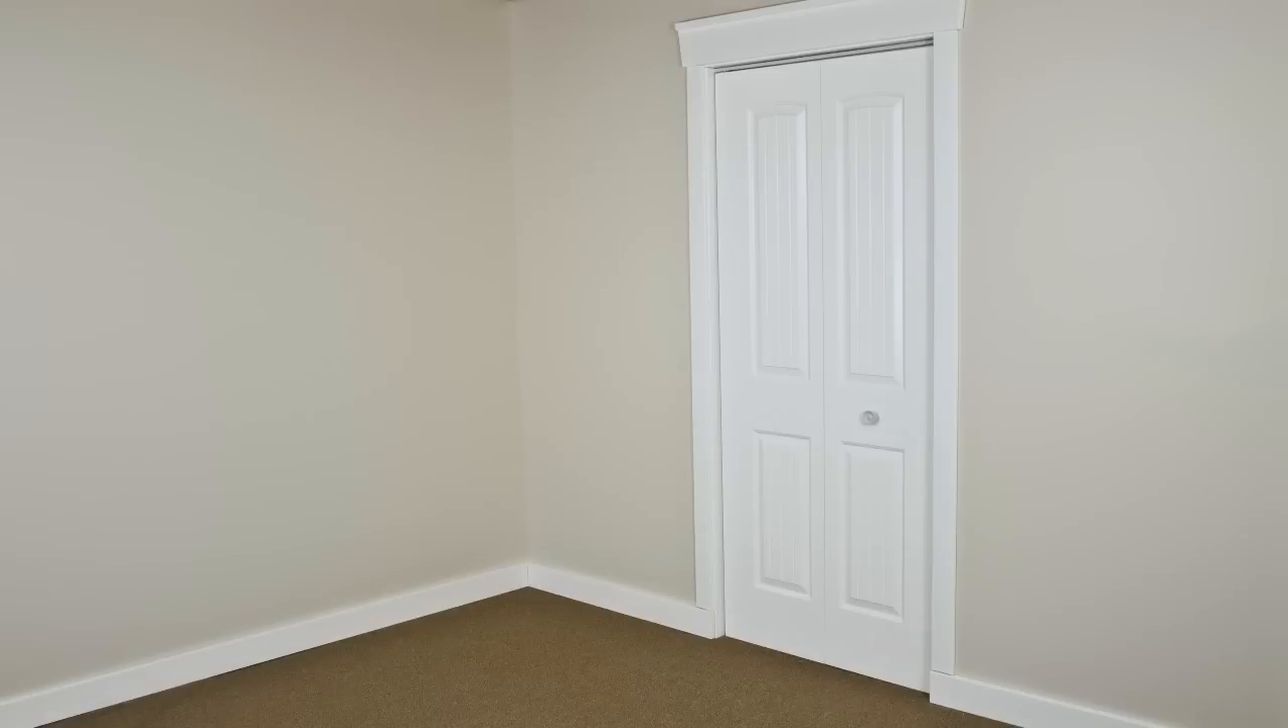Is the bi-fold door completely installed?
Yes.